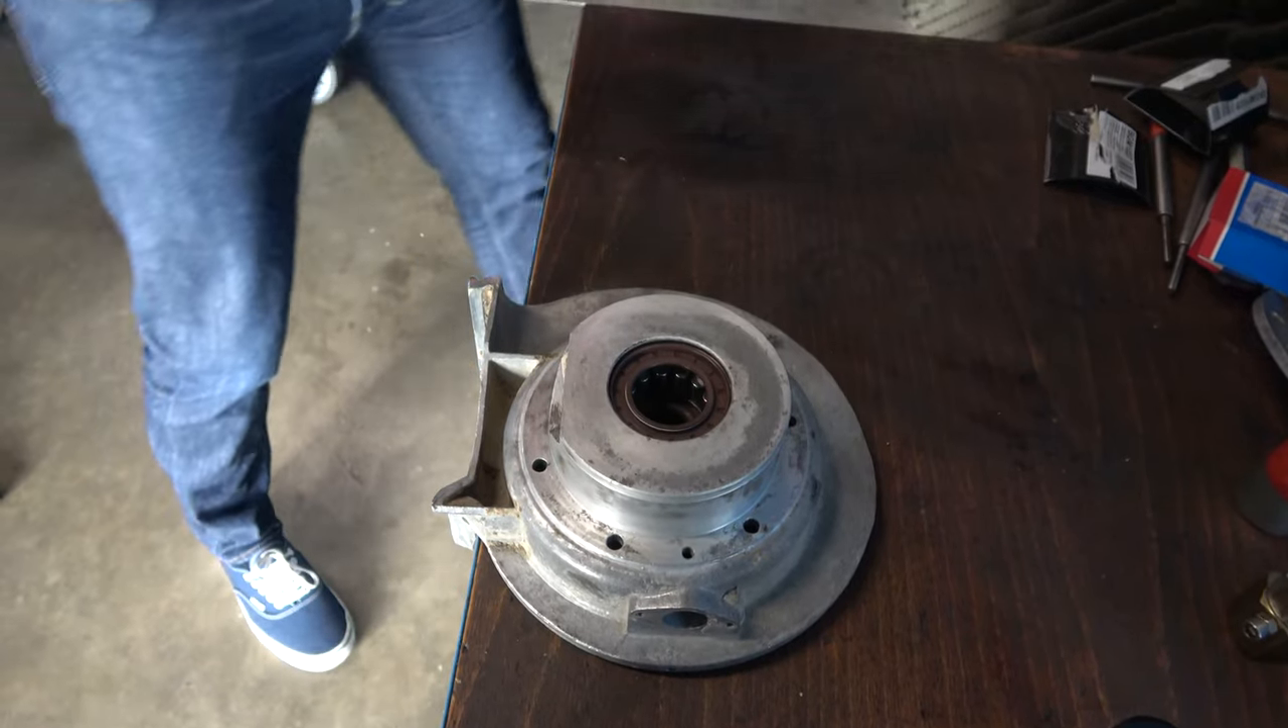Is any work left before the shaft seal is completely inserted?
No.